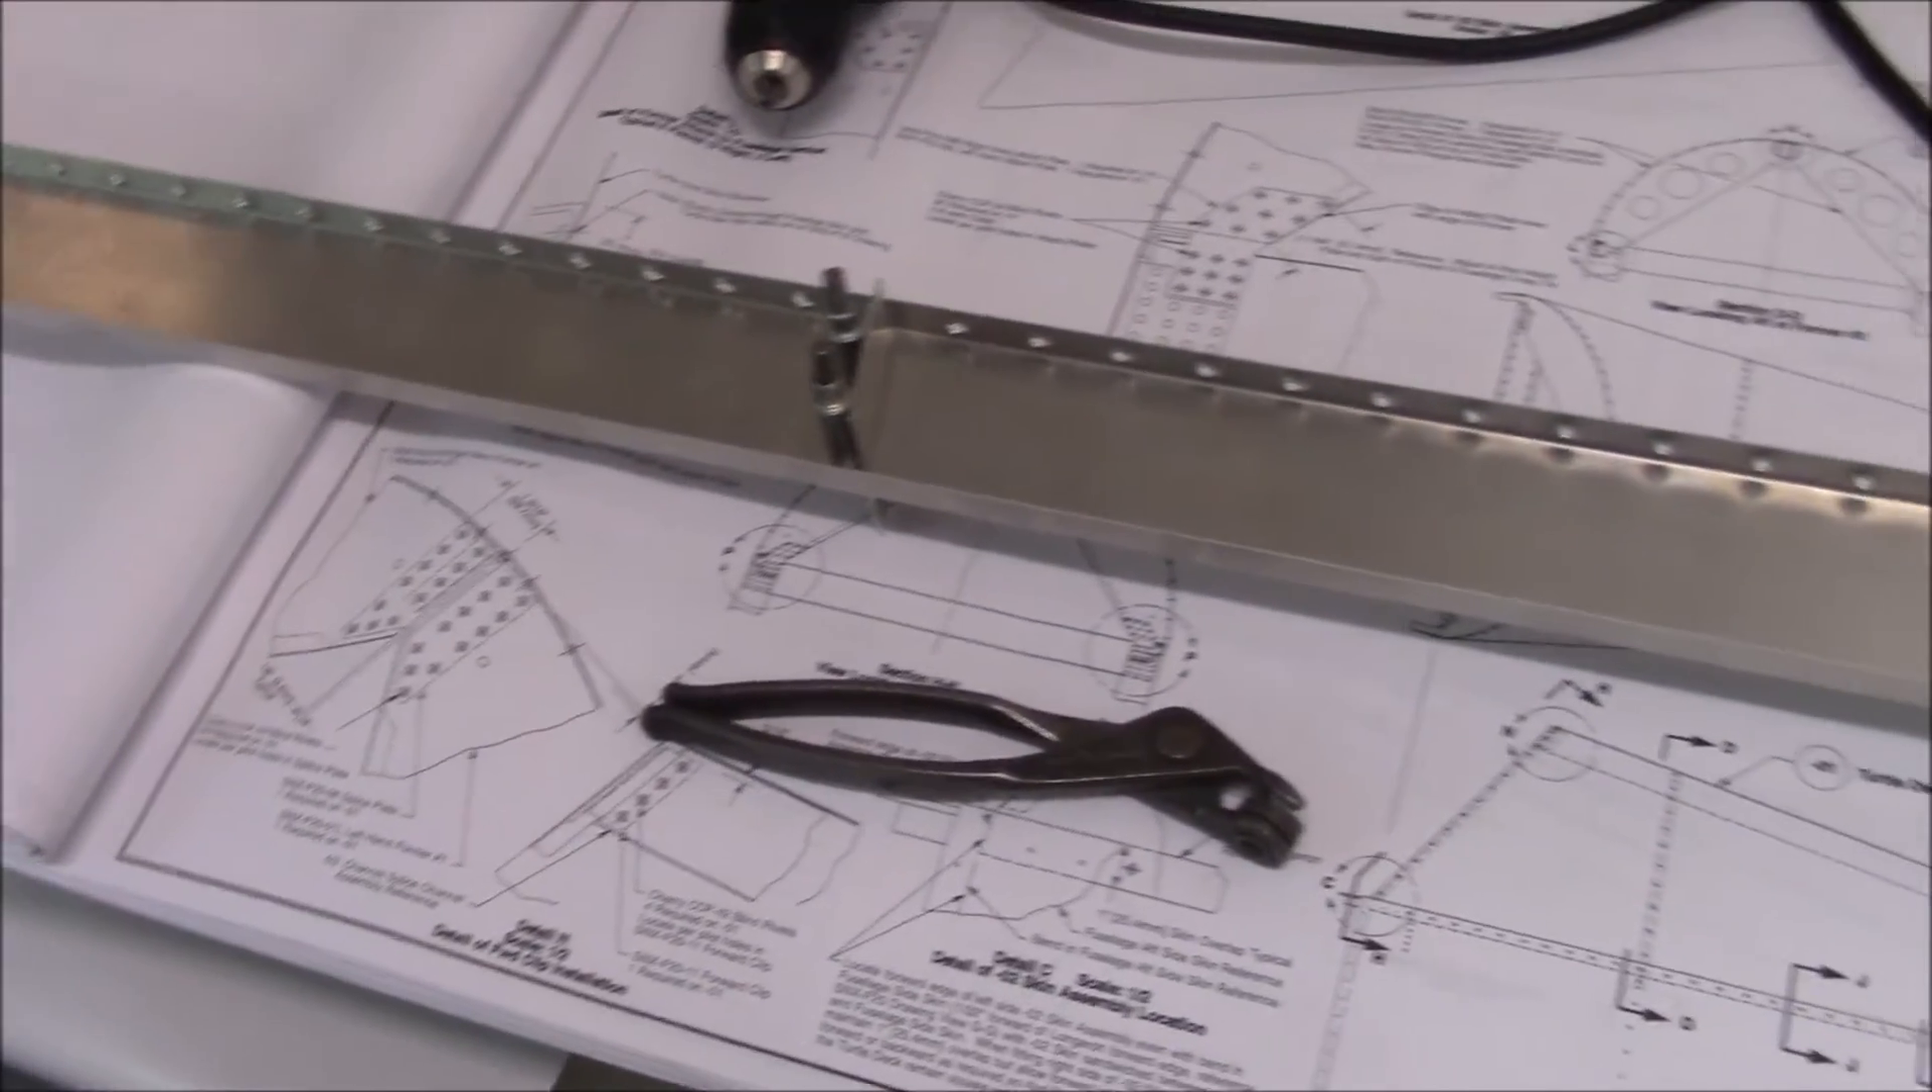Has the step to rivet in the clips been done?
No.